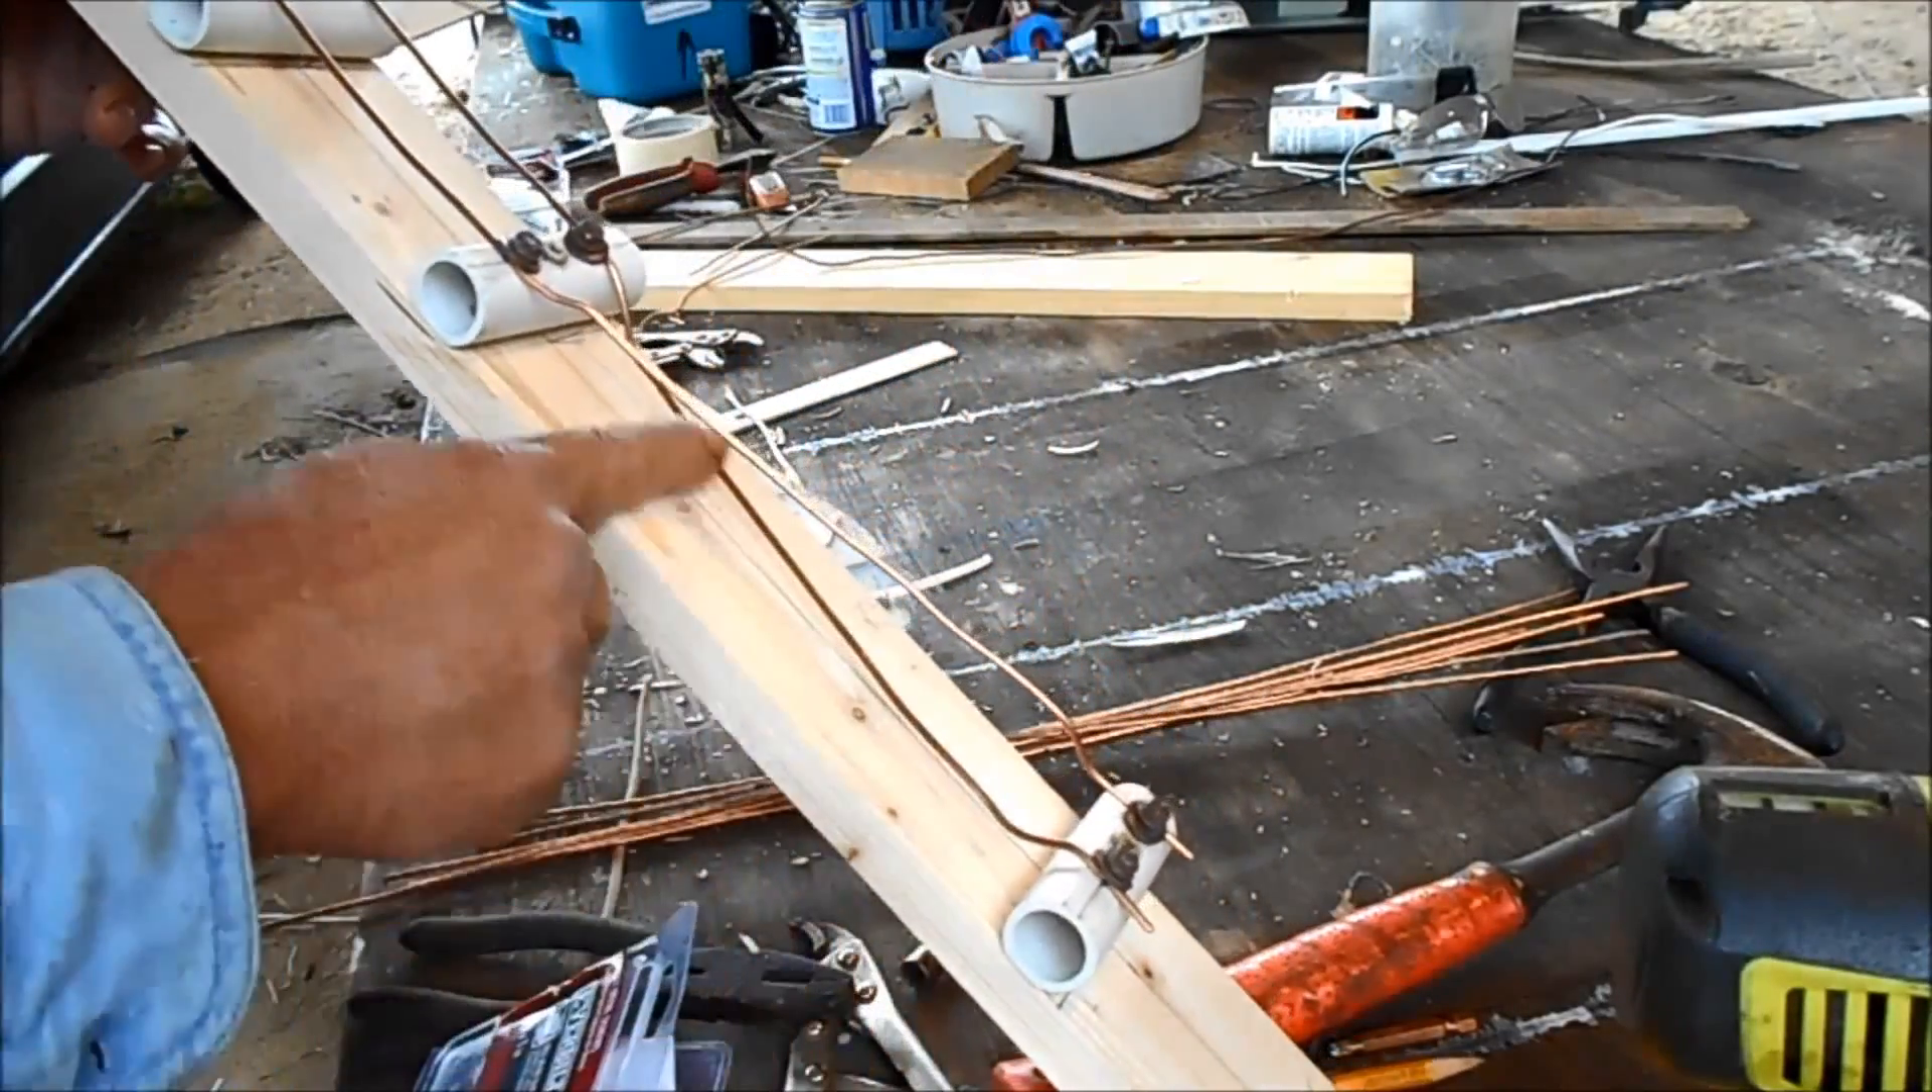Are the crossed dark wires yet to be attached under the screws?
No.